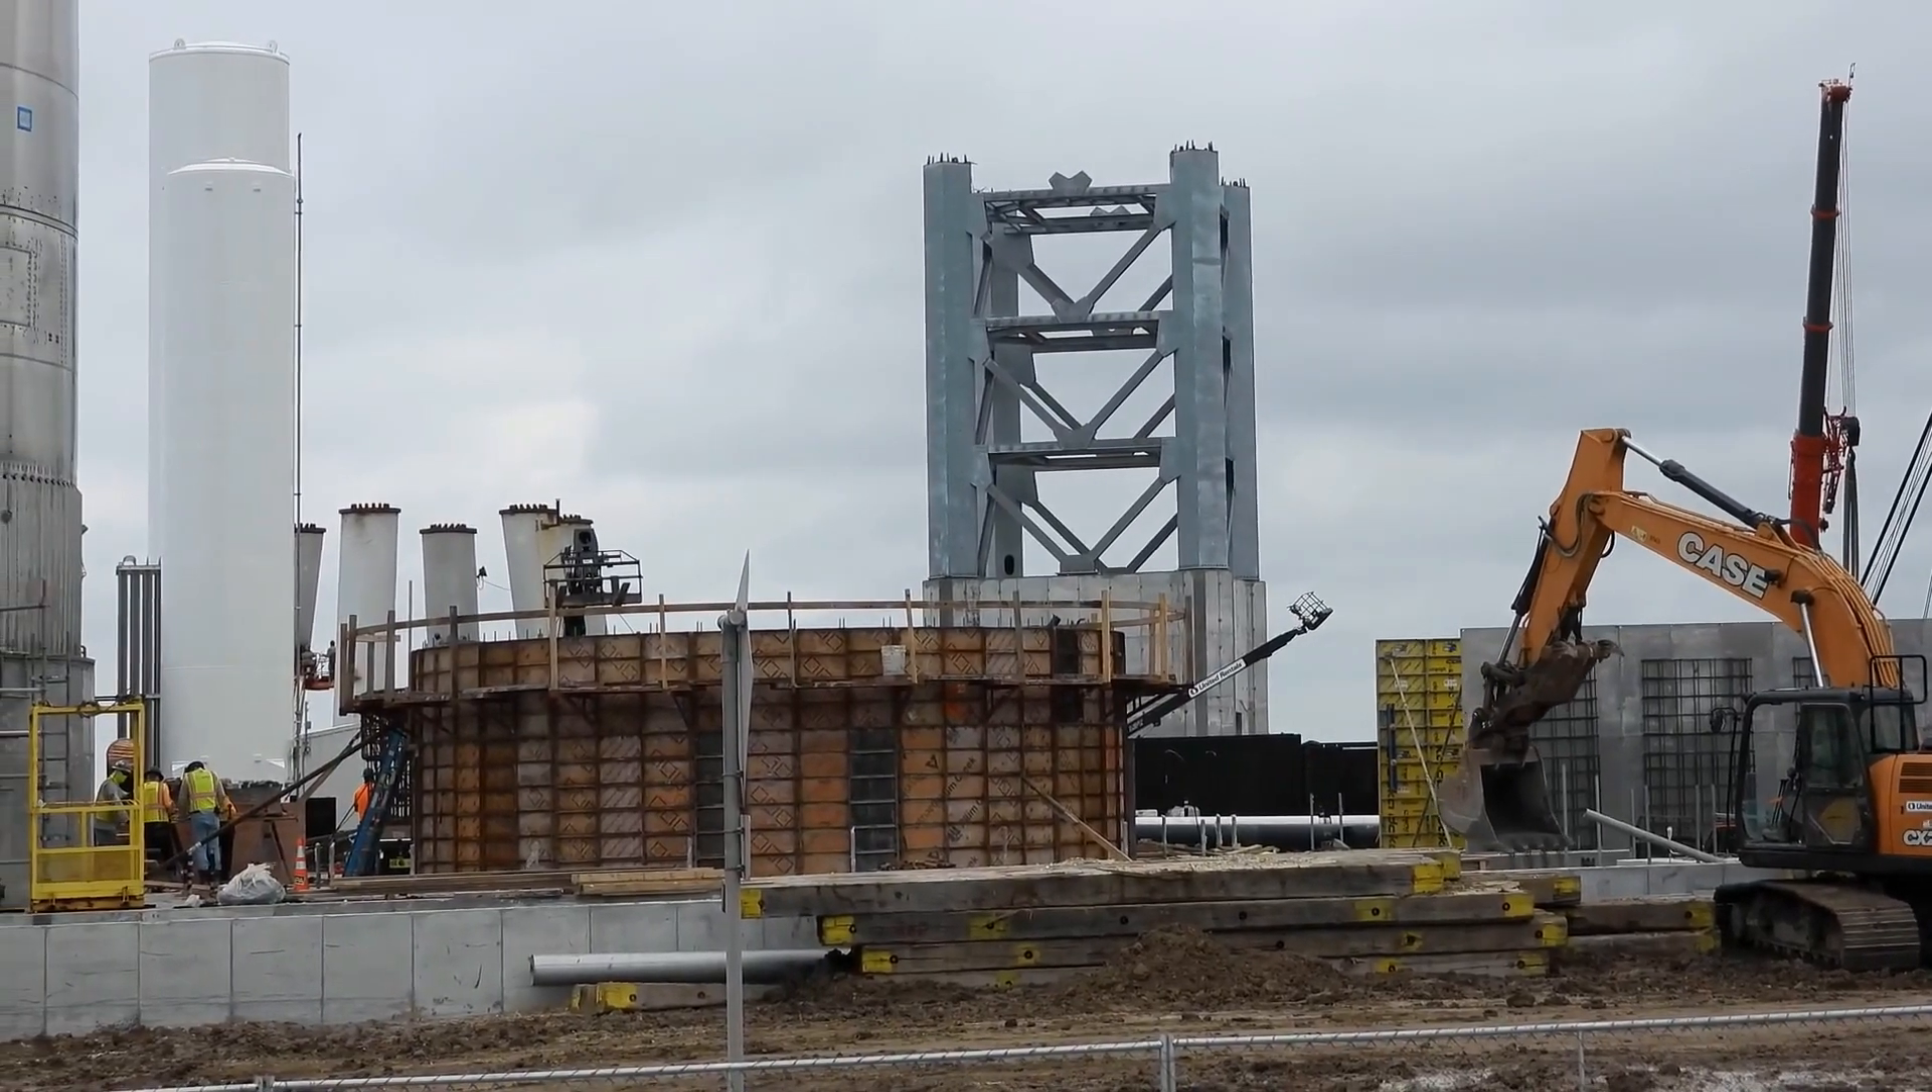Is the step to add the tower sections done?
No.